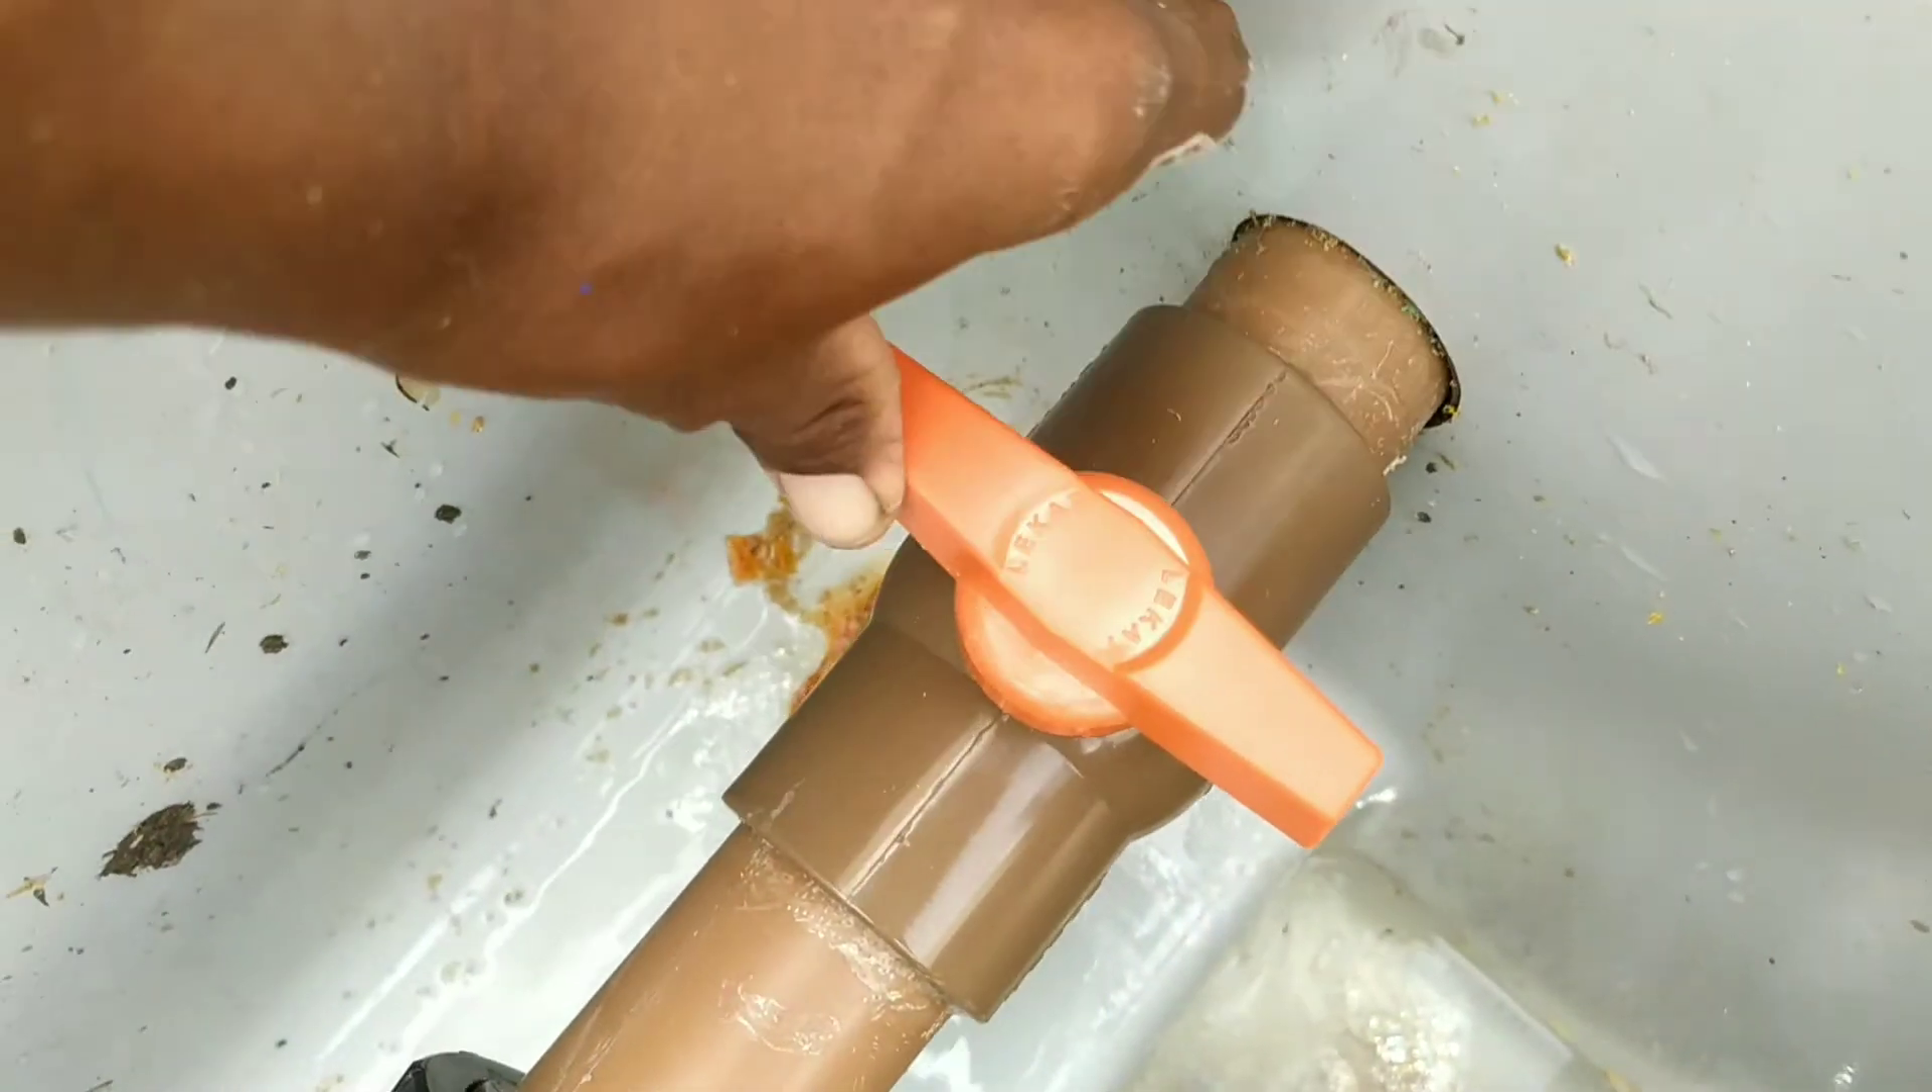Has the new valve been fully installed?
Yes.